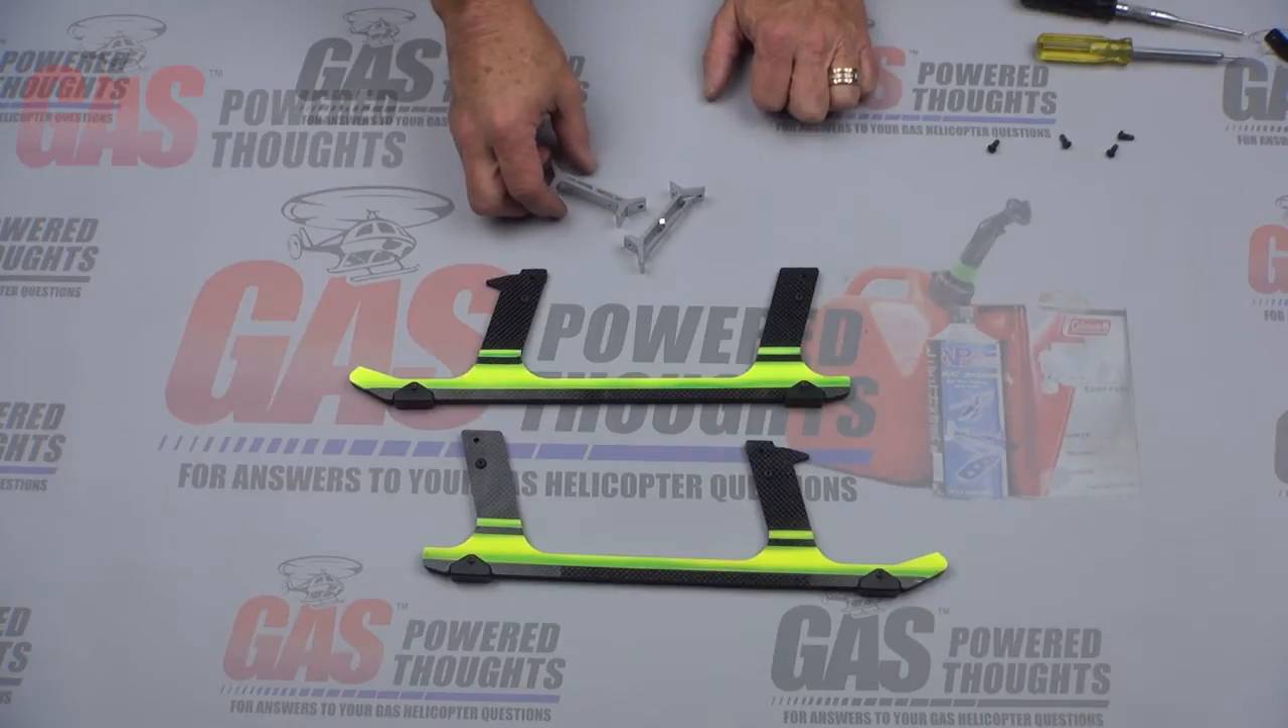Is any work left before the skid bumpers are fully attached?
No.